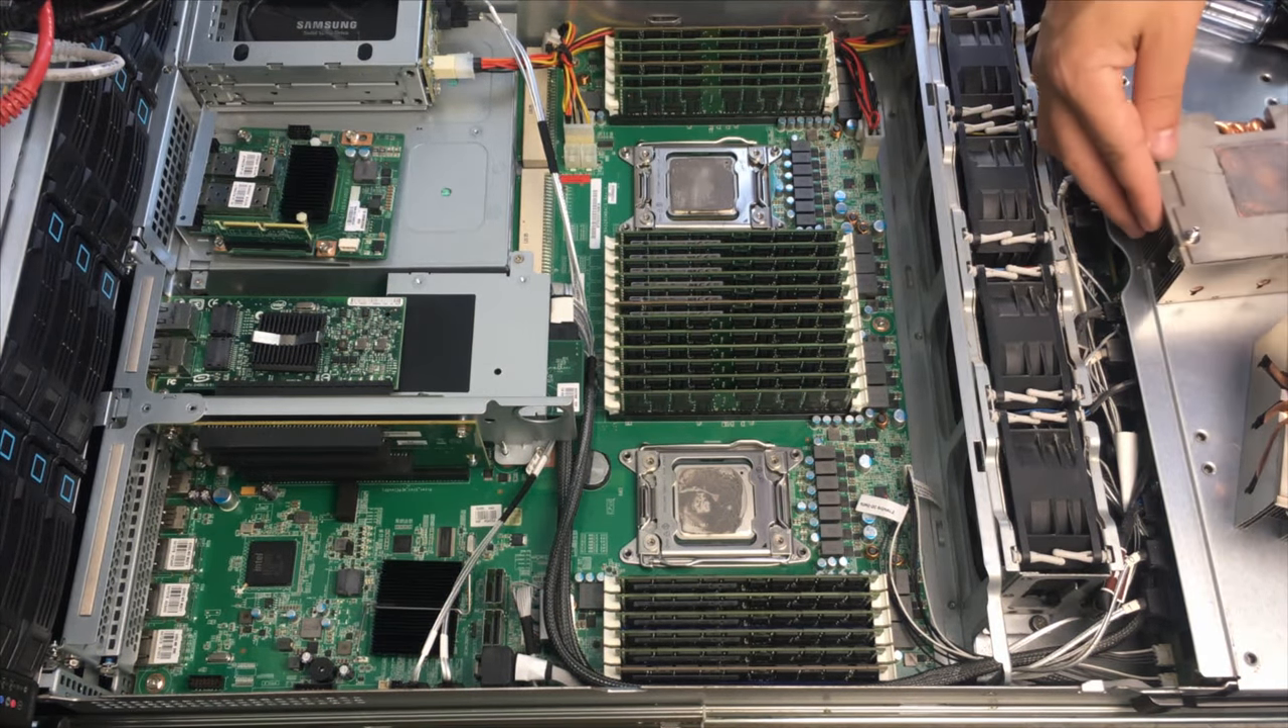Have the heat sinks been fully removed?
Yes.